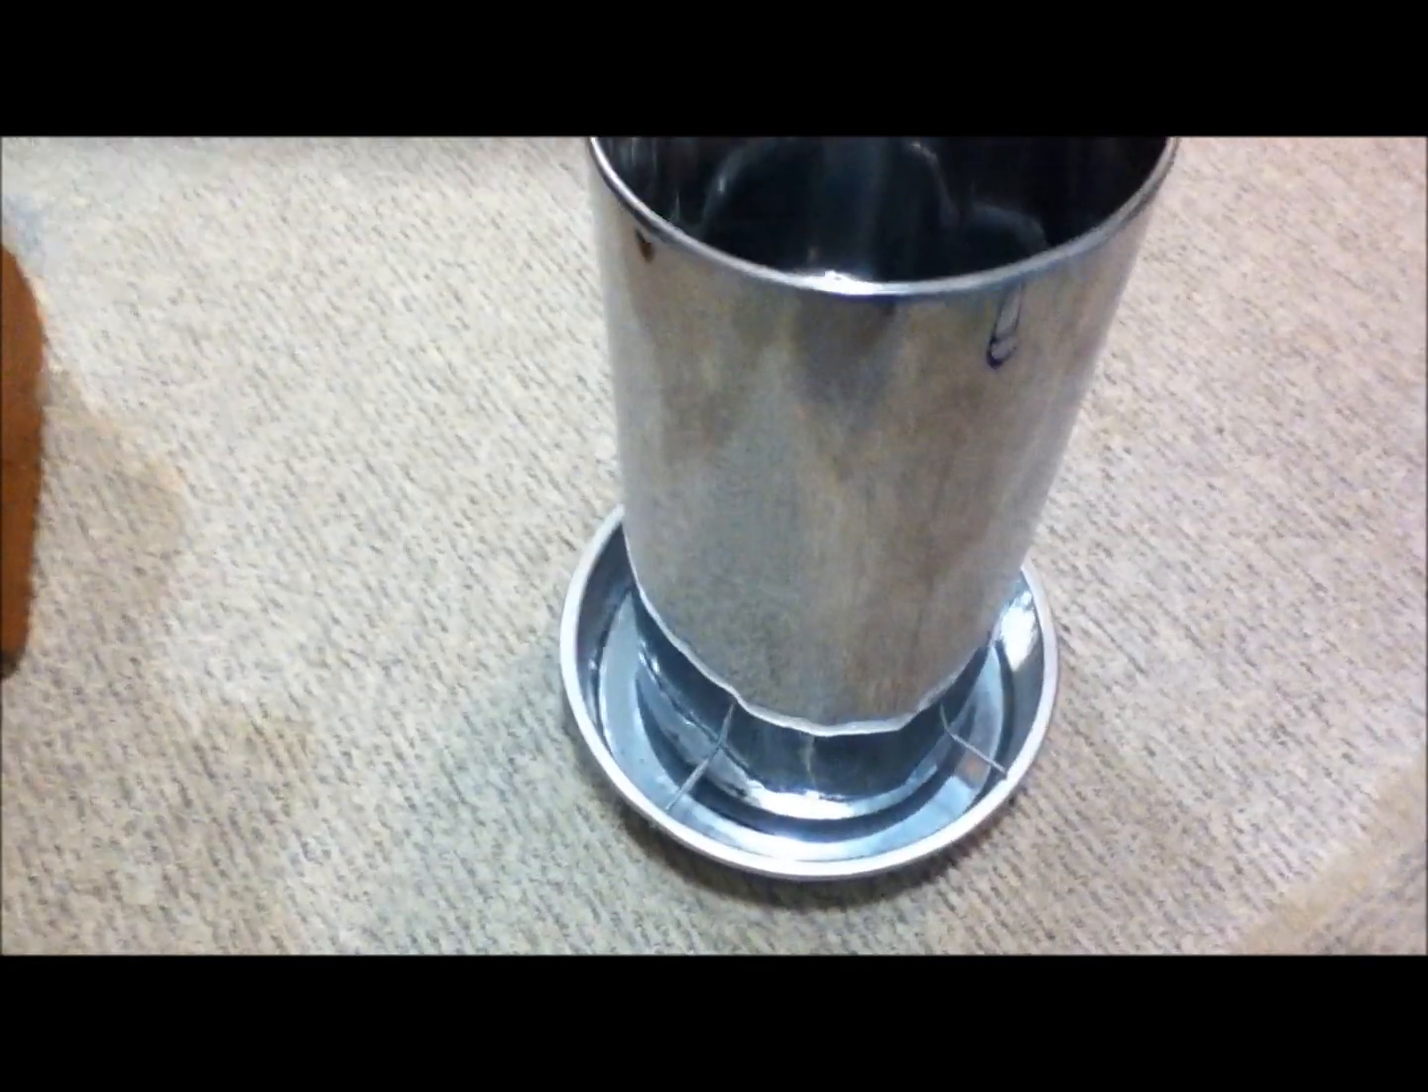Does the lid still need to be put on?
Yes.